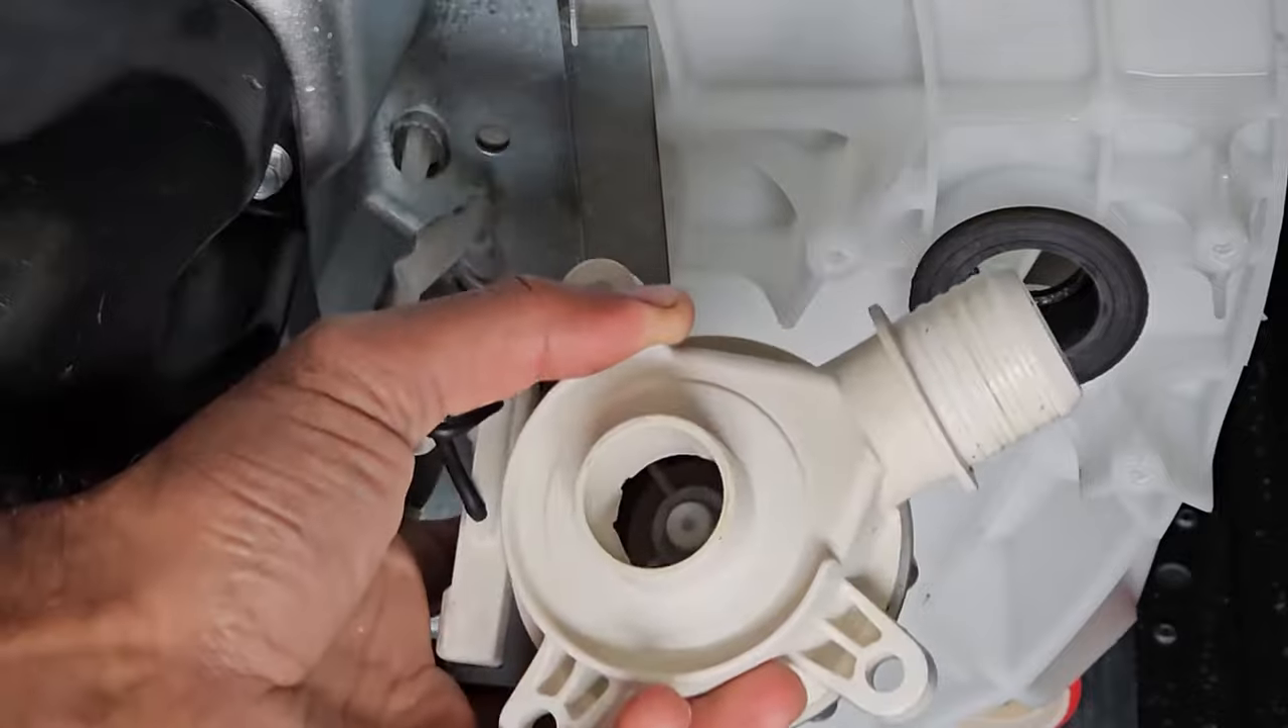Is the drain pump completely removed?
Yes.